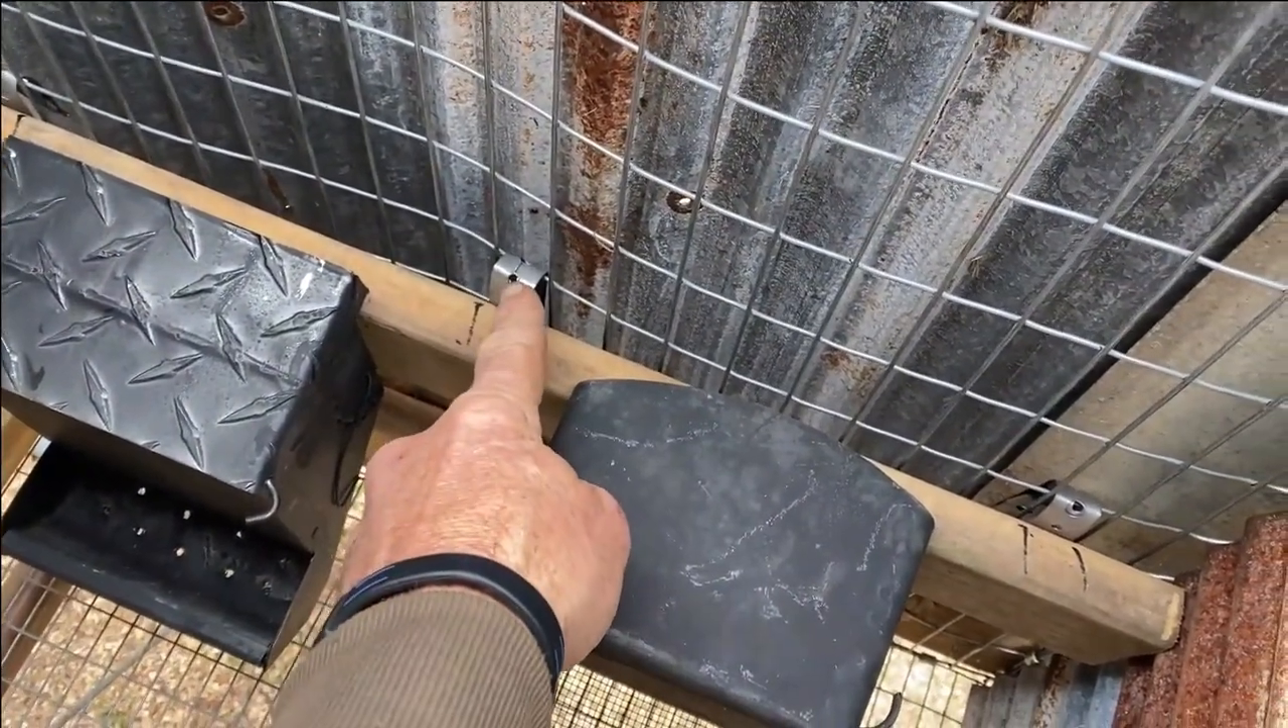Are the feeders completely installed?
Yes.